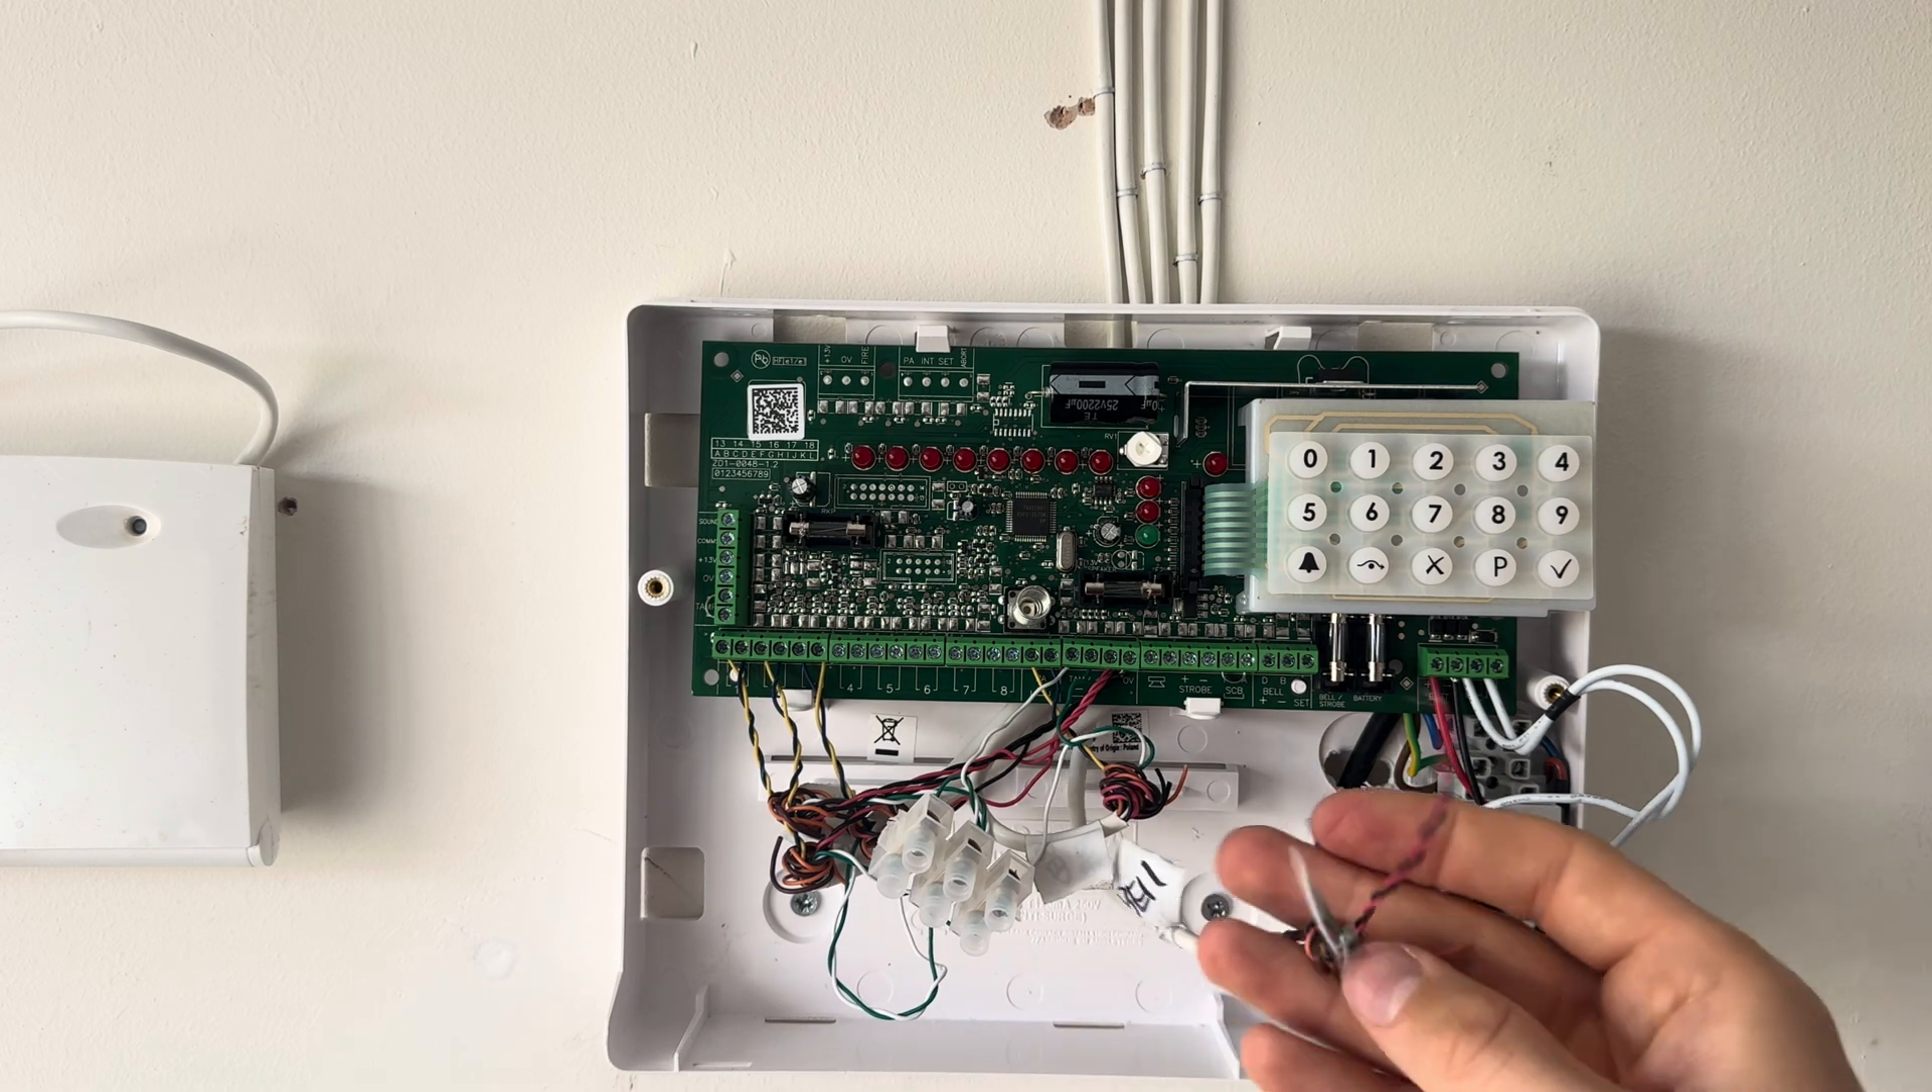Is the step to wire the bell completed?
No.